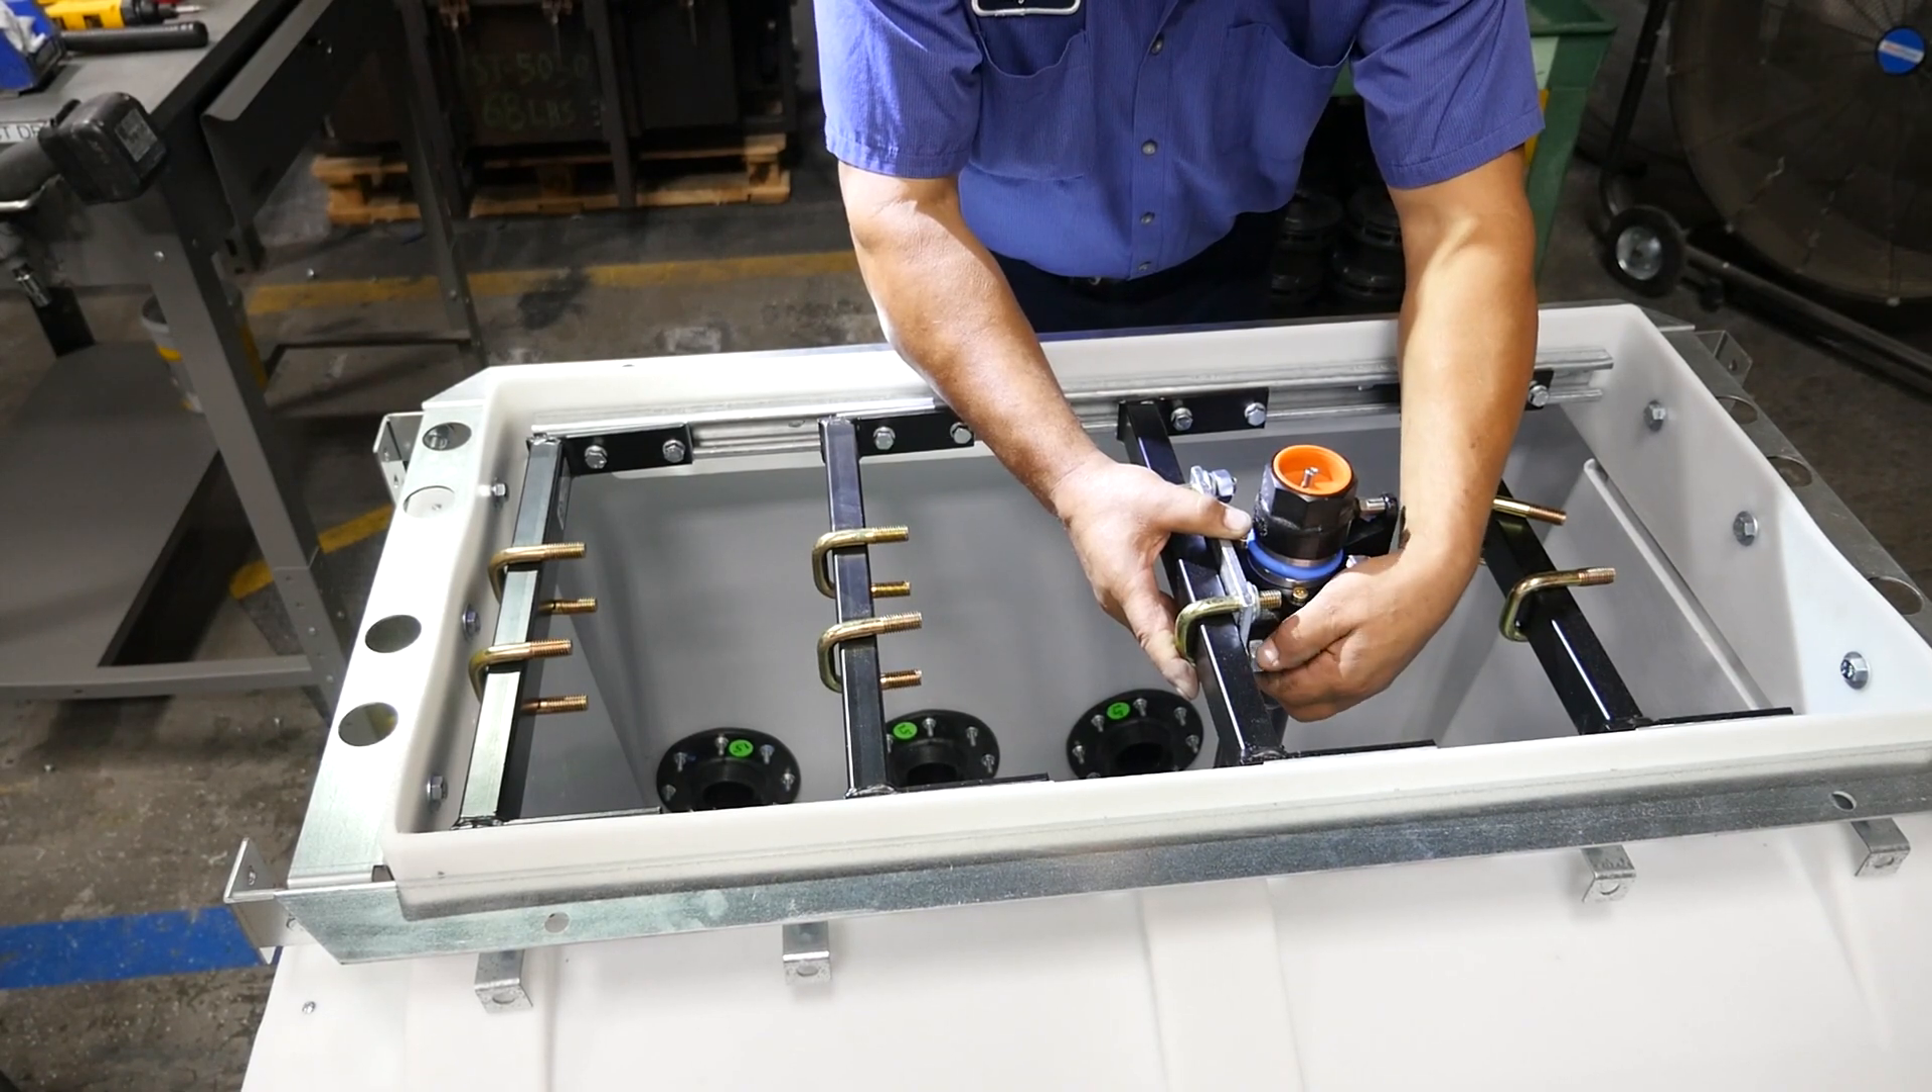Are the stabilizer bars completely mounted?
Yes.